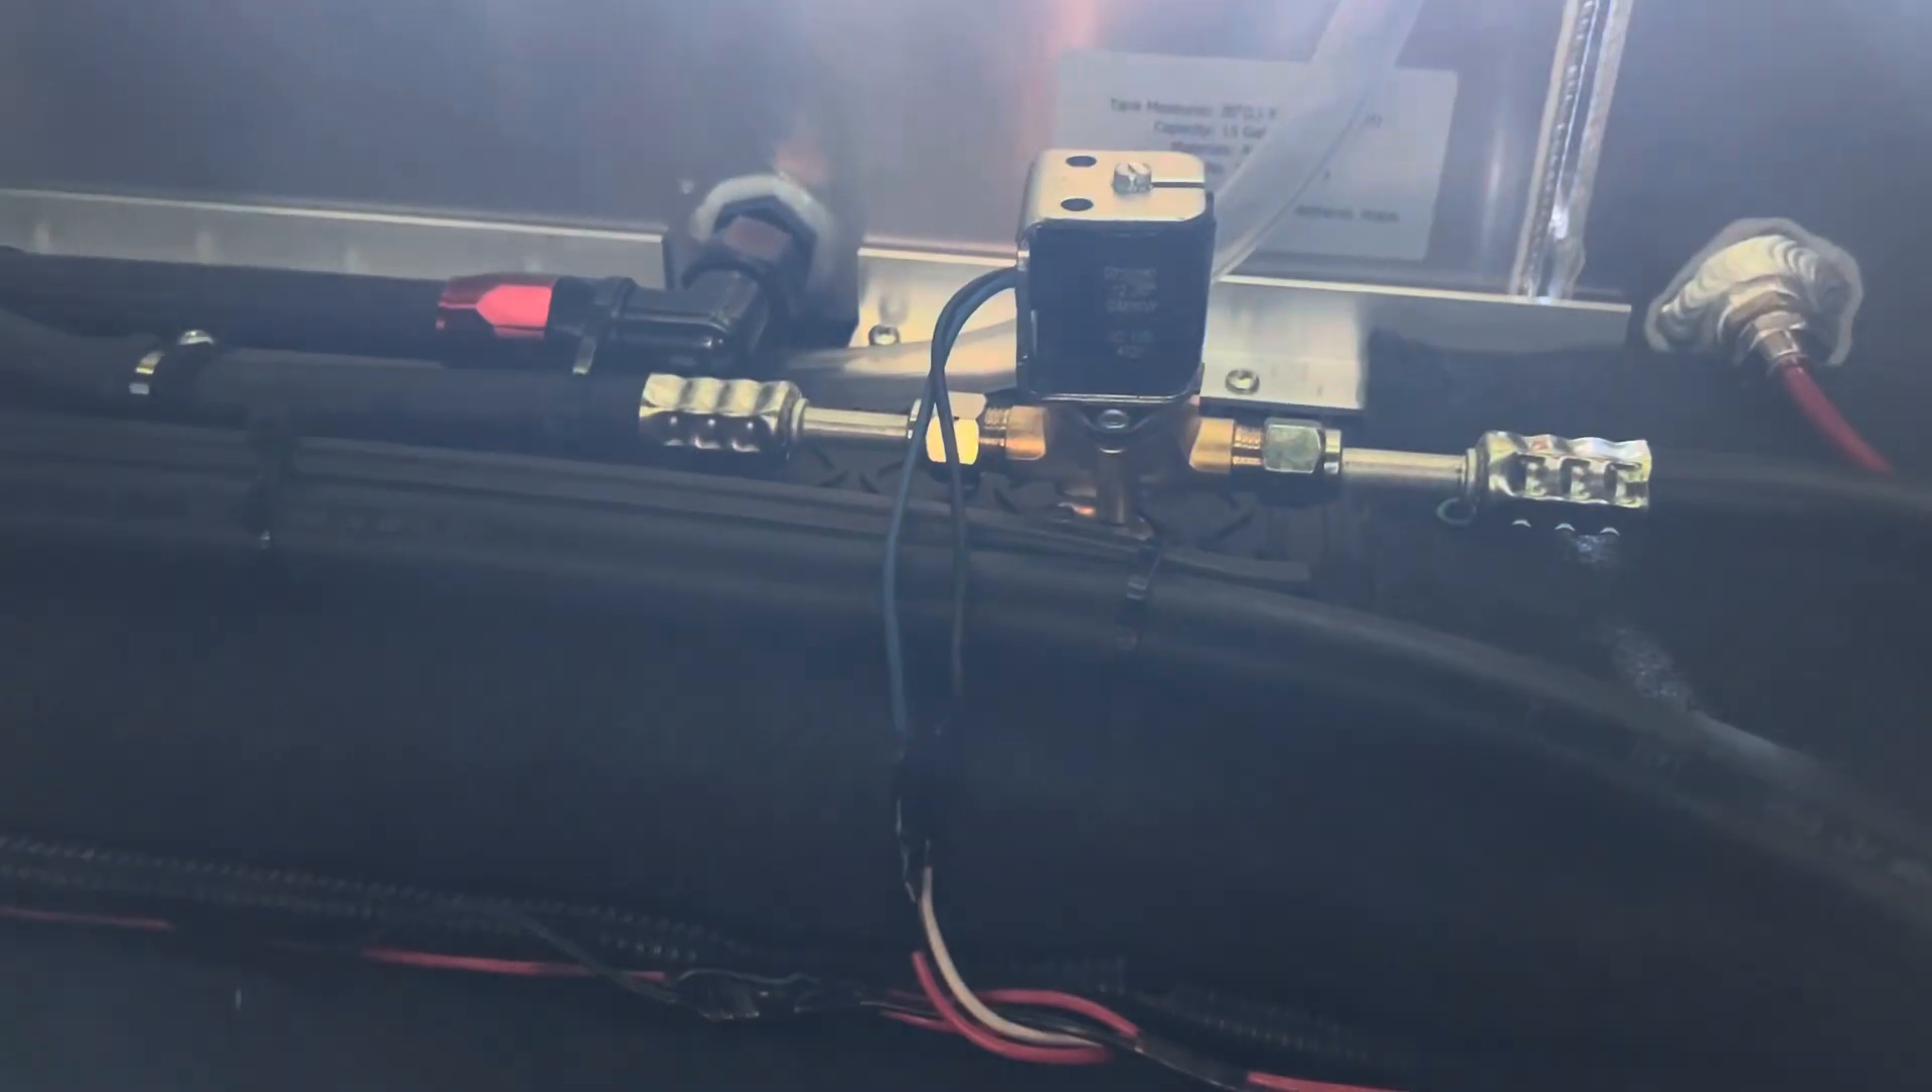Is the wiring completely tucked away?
No.